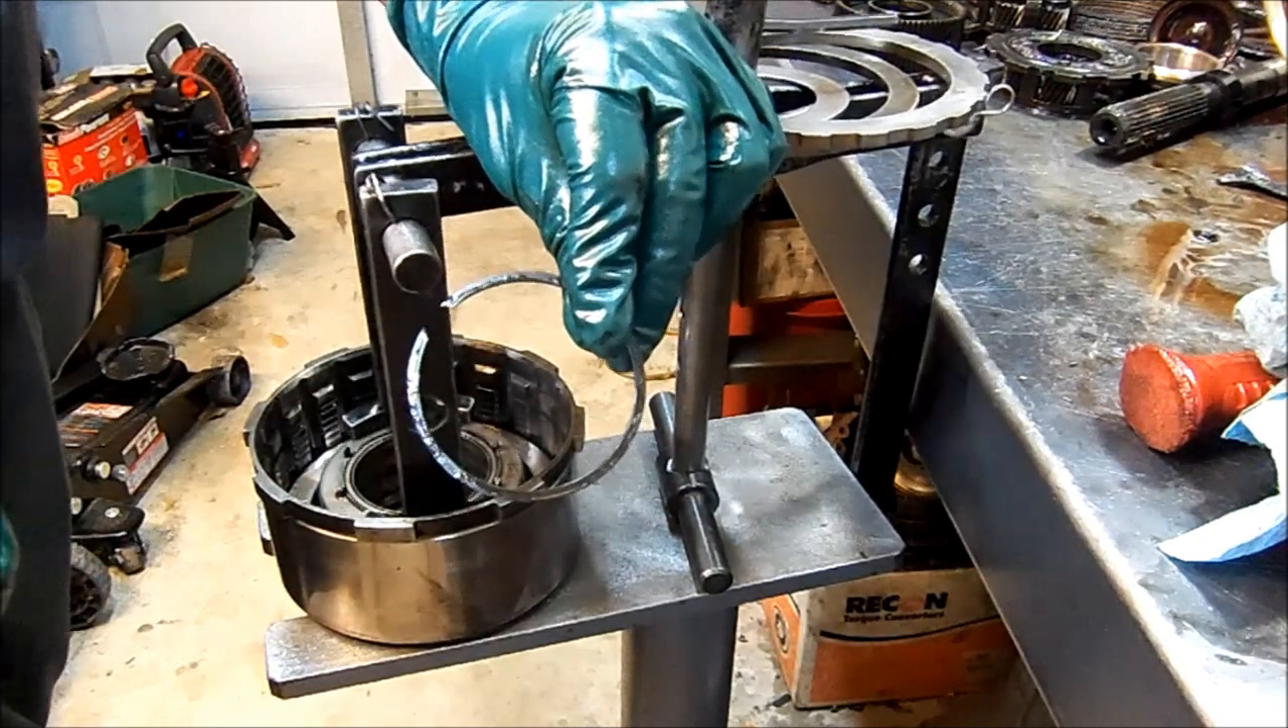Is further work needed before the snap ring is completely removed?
No.